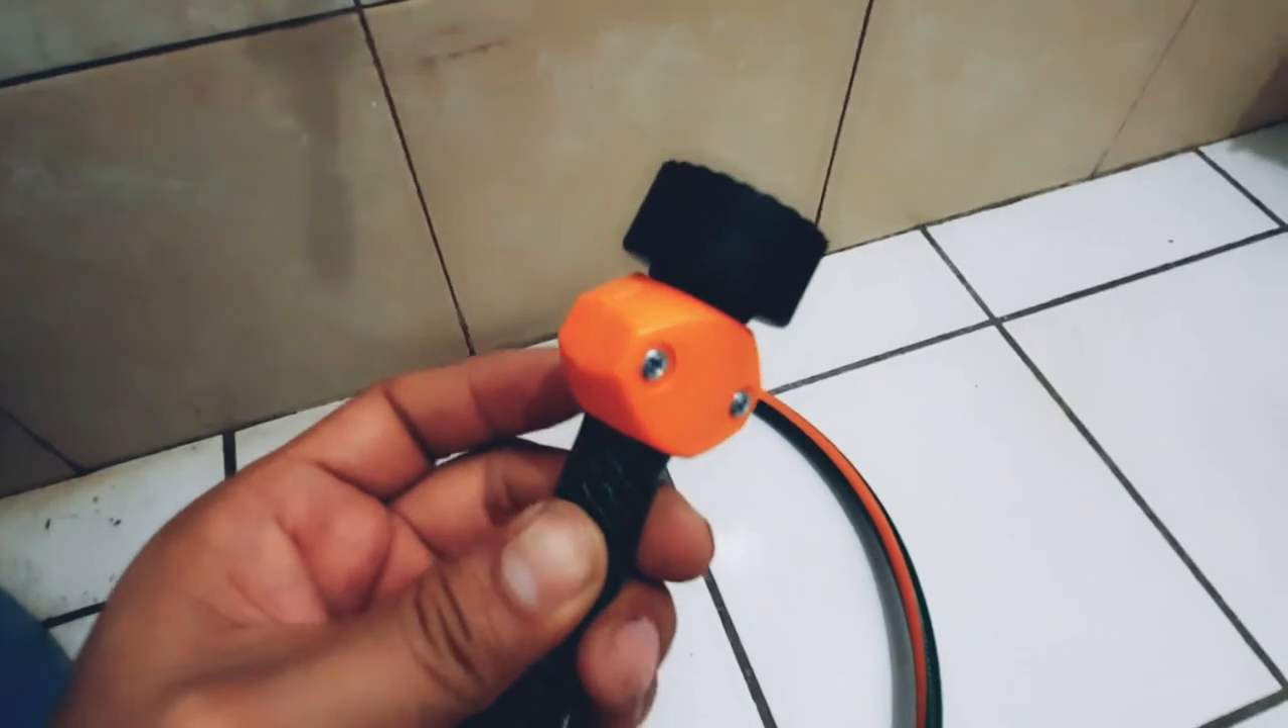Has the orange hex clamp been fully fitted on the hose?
Yes.